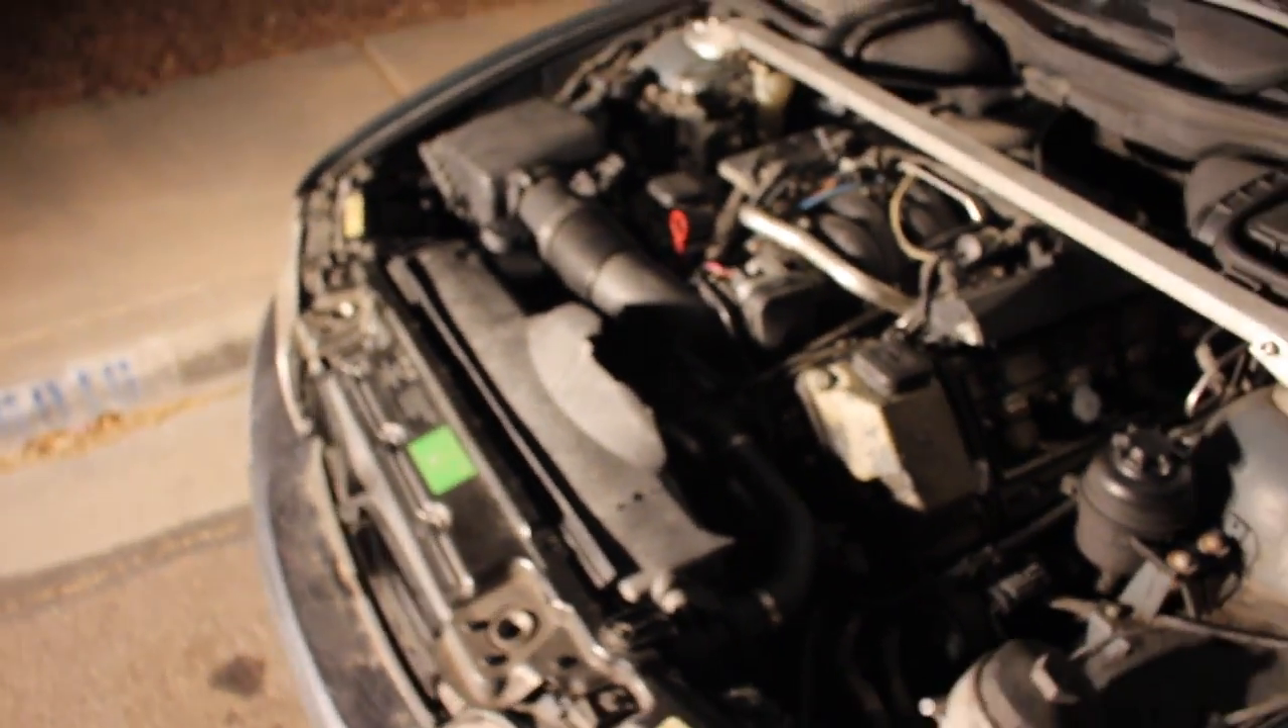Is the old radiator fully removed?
No.